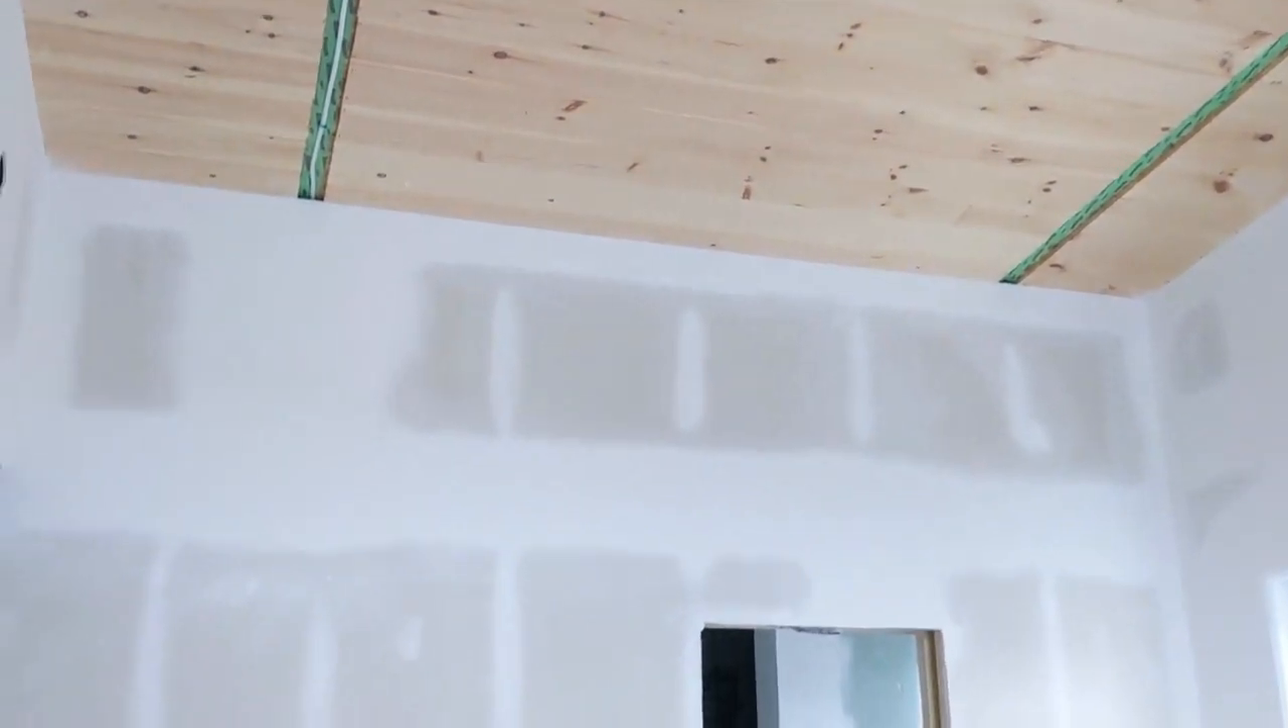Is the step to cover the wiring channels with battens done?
No.